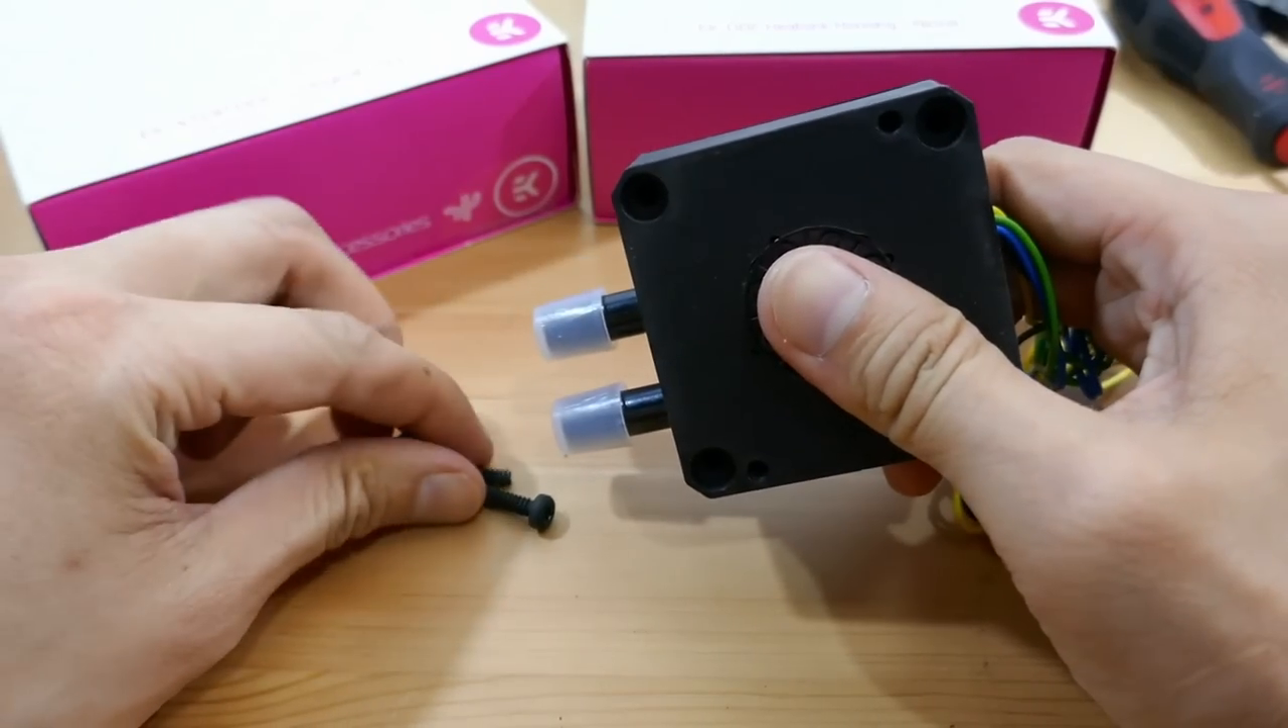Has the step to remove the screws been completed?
Yes.